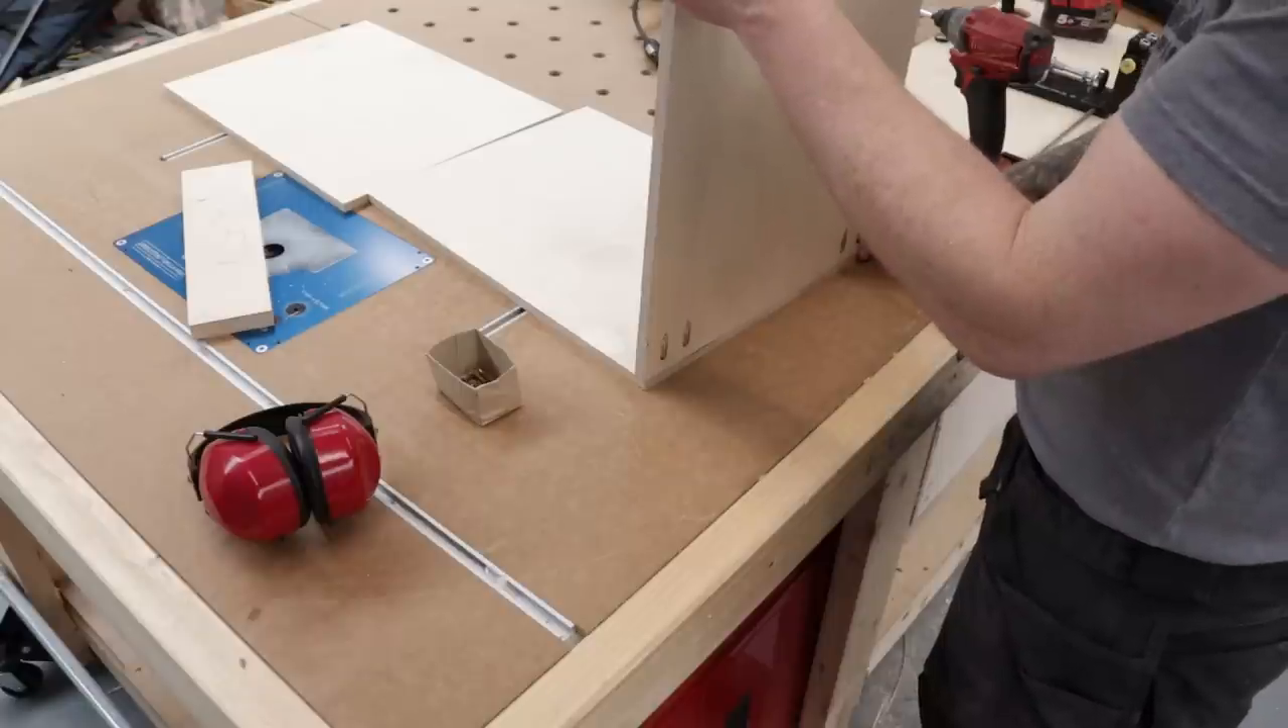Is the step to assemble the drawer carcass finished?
No.